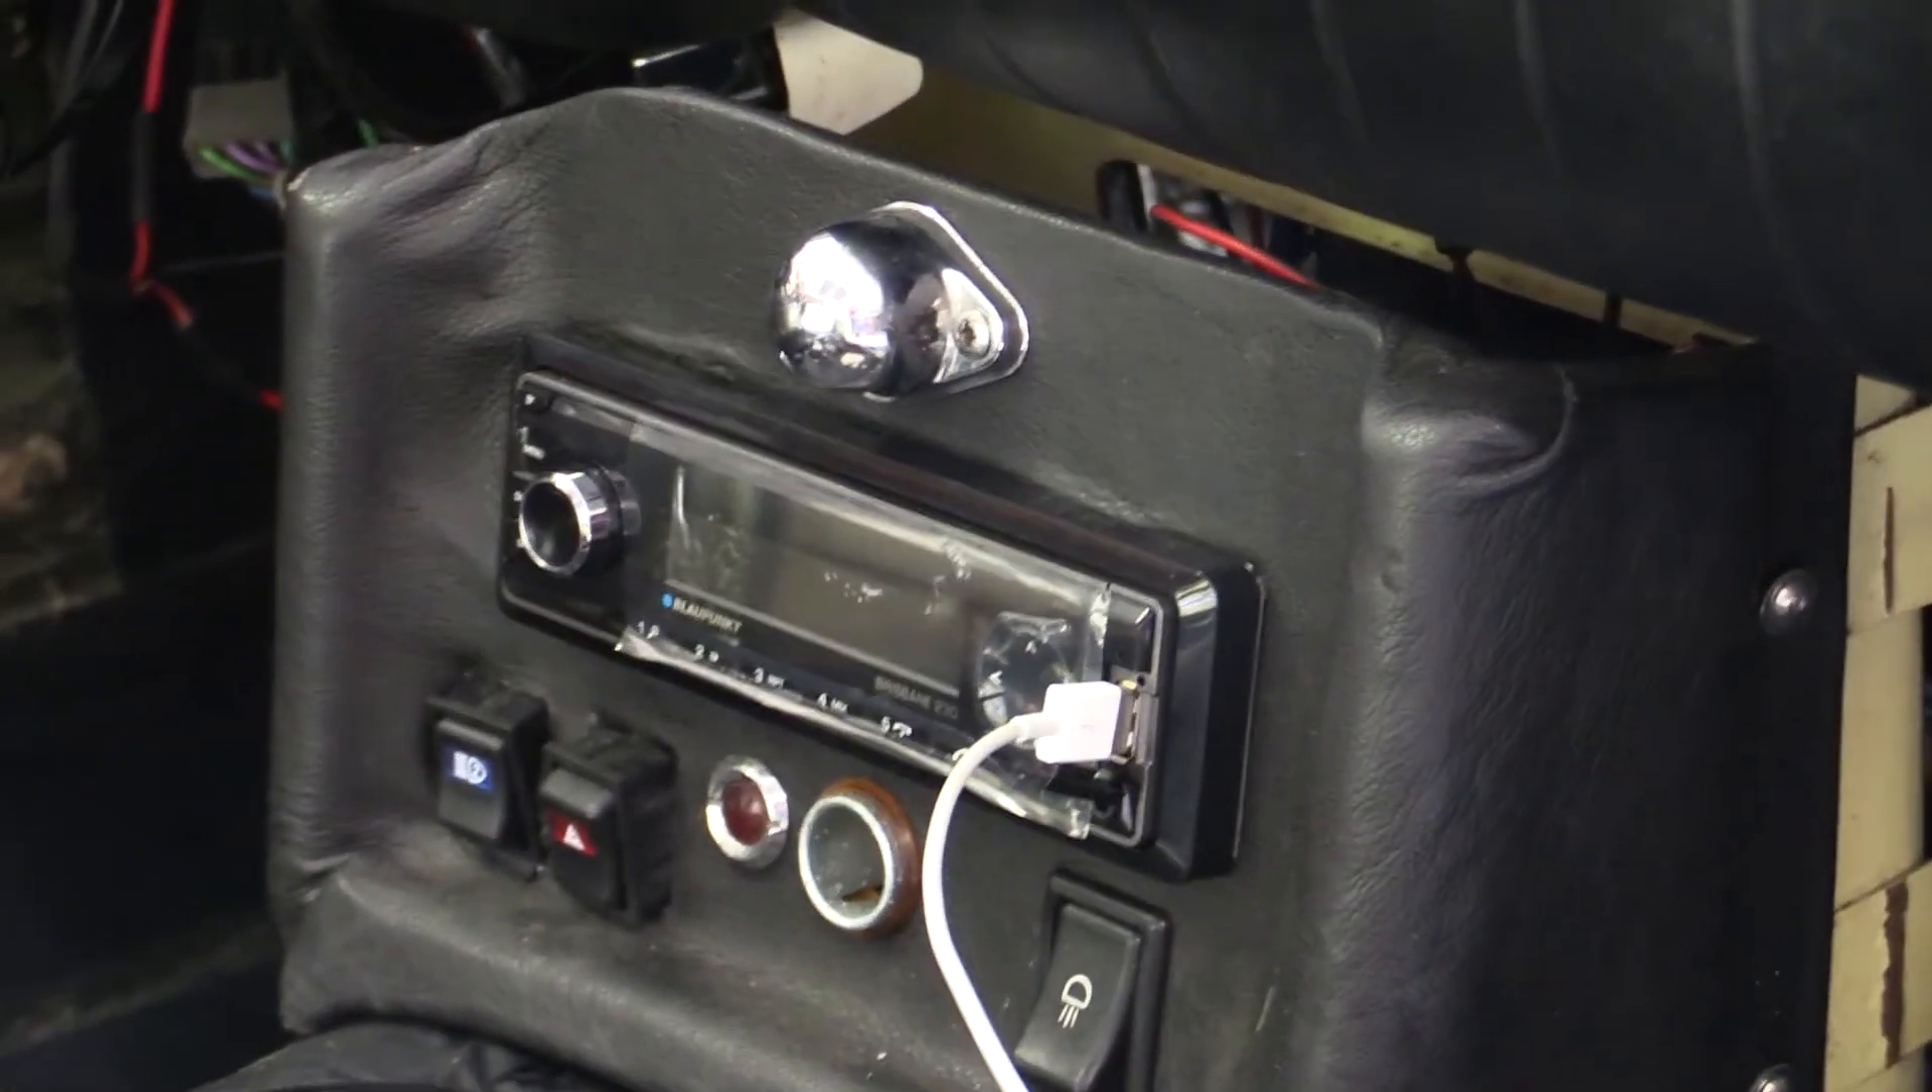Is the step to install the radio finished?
Yes.